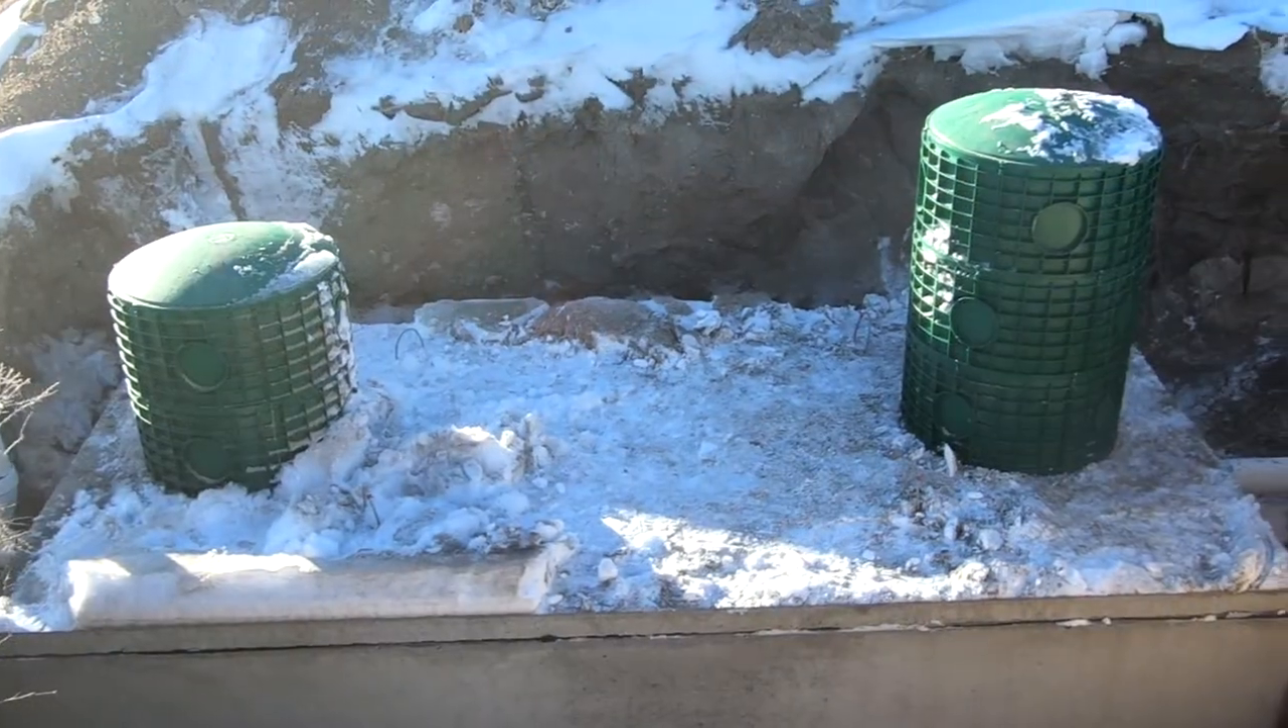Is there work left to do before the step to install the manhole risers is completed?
No.